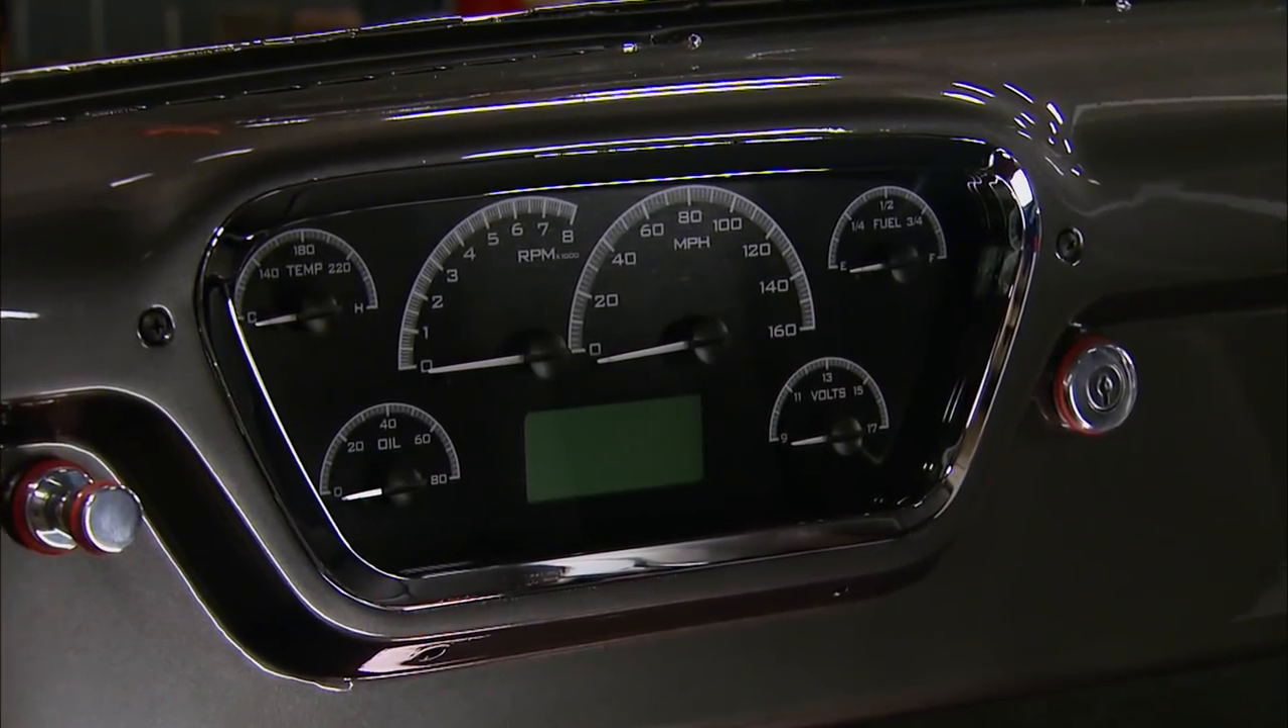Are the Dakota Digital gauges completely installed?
Yes.